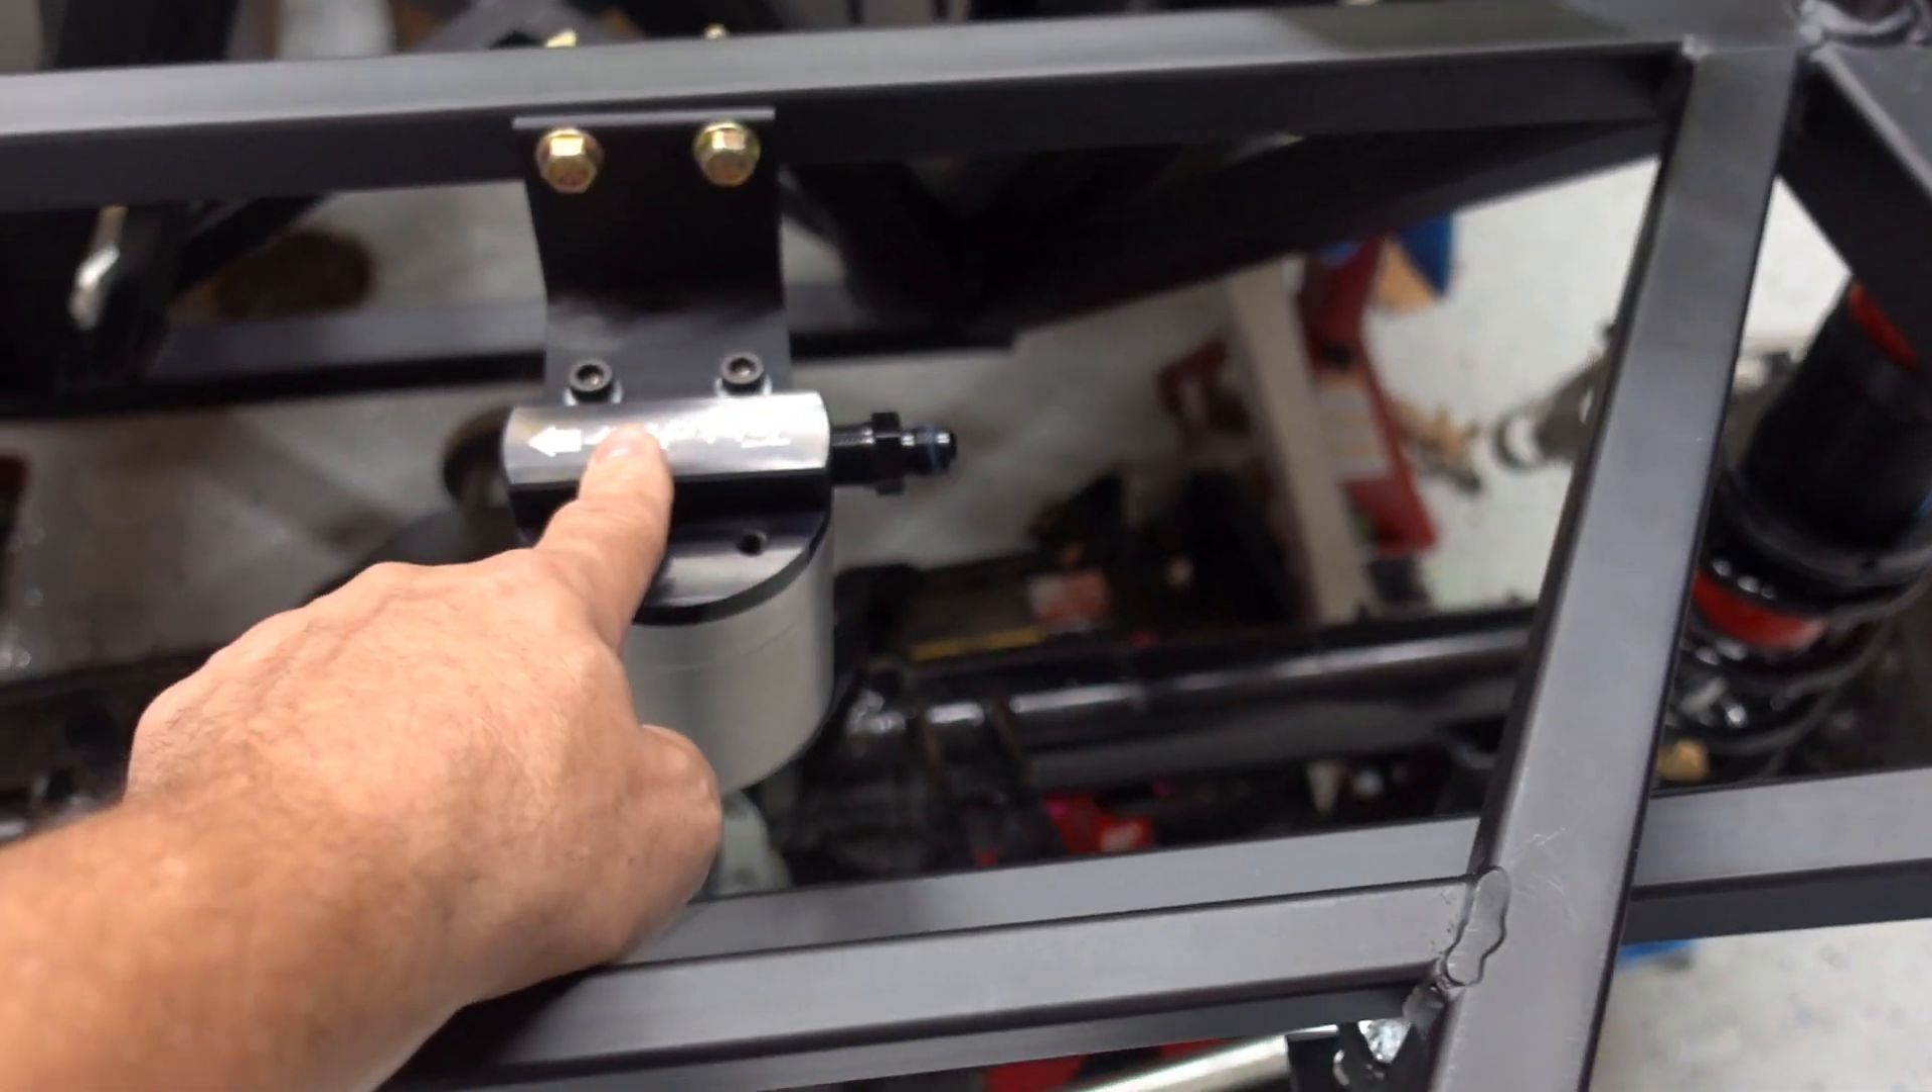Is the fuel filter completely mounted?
Yes.